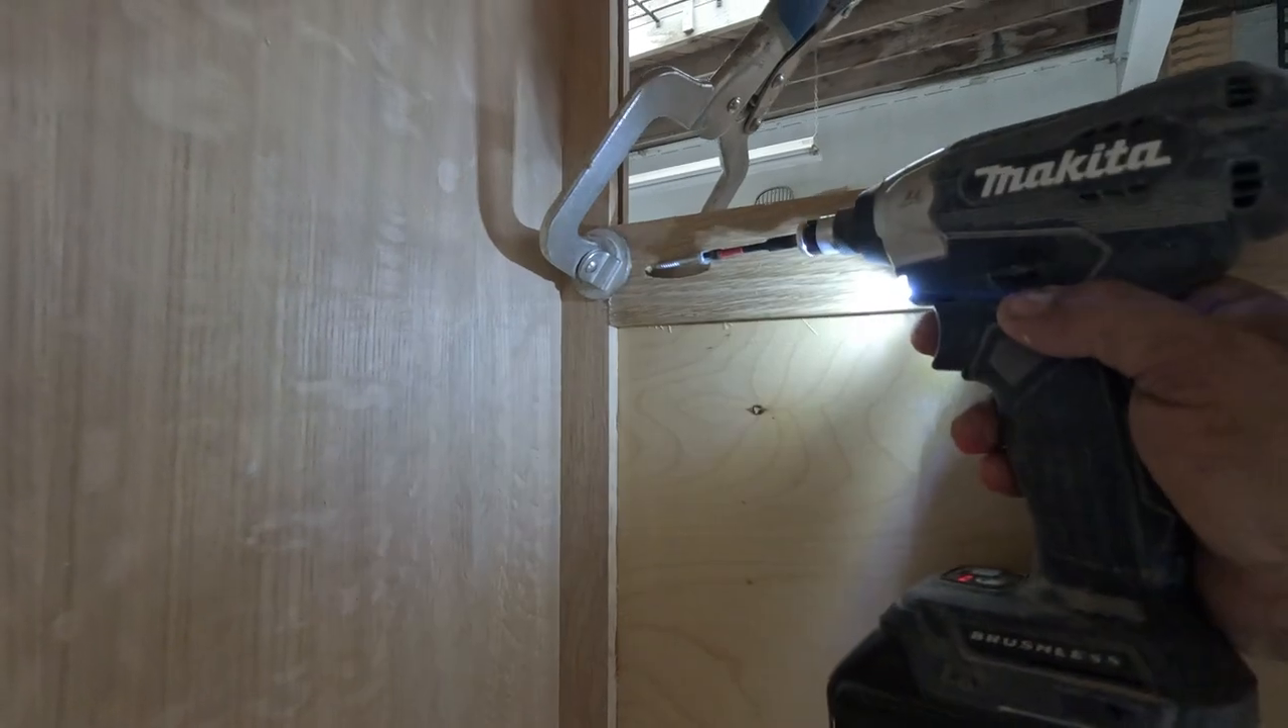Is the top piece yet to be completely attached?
Yes.